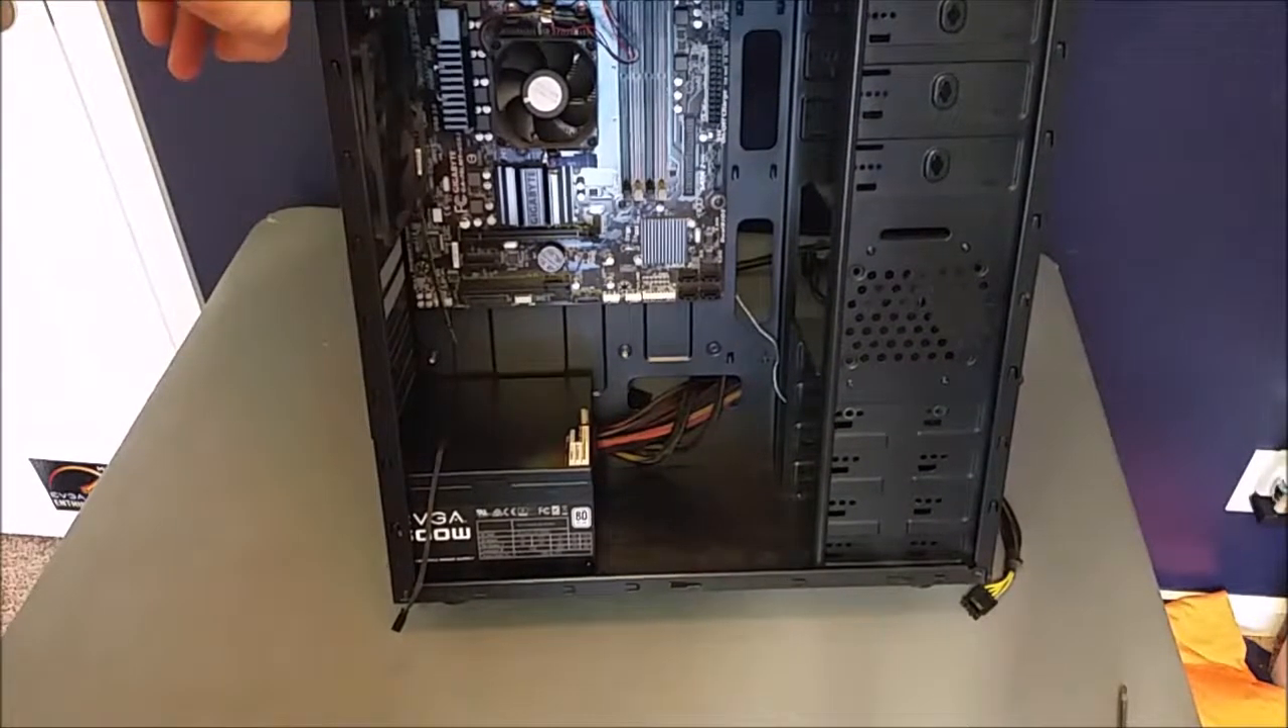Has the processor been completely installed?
Yes.